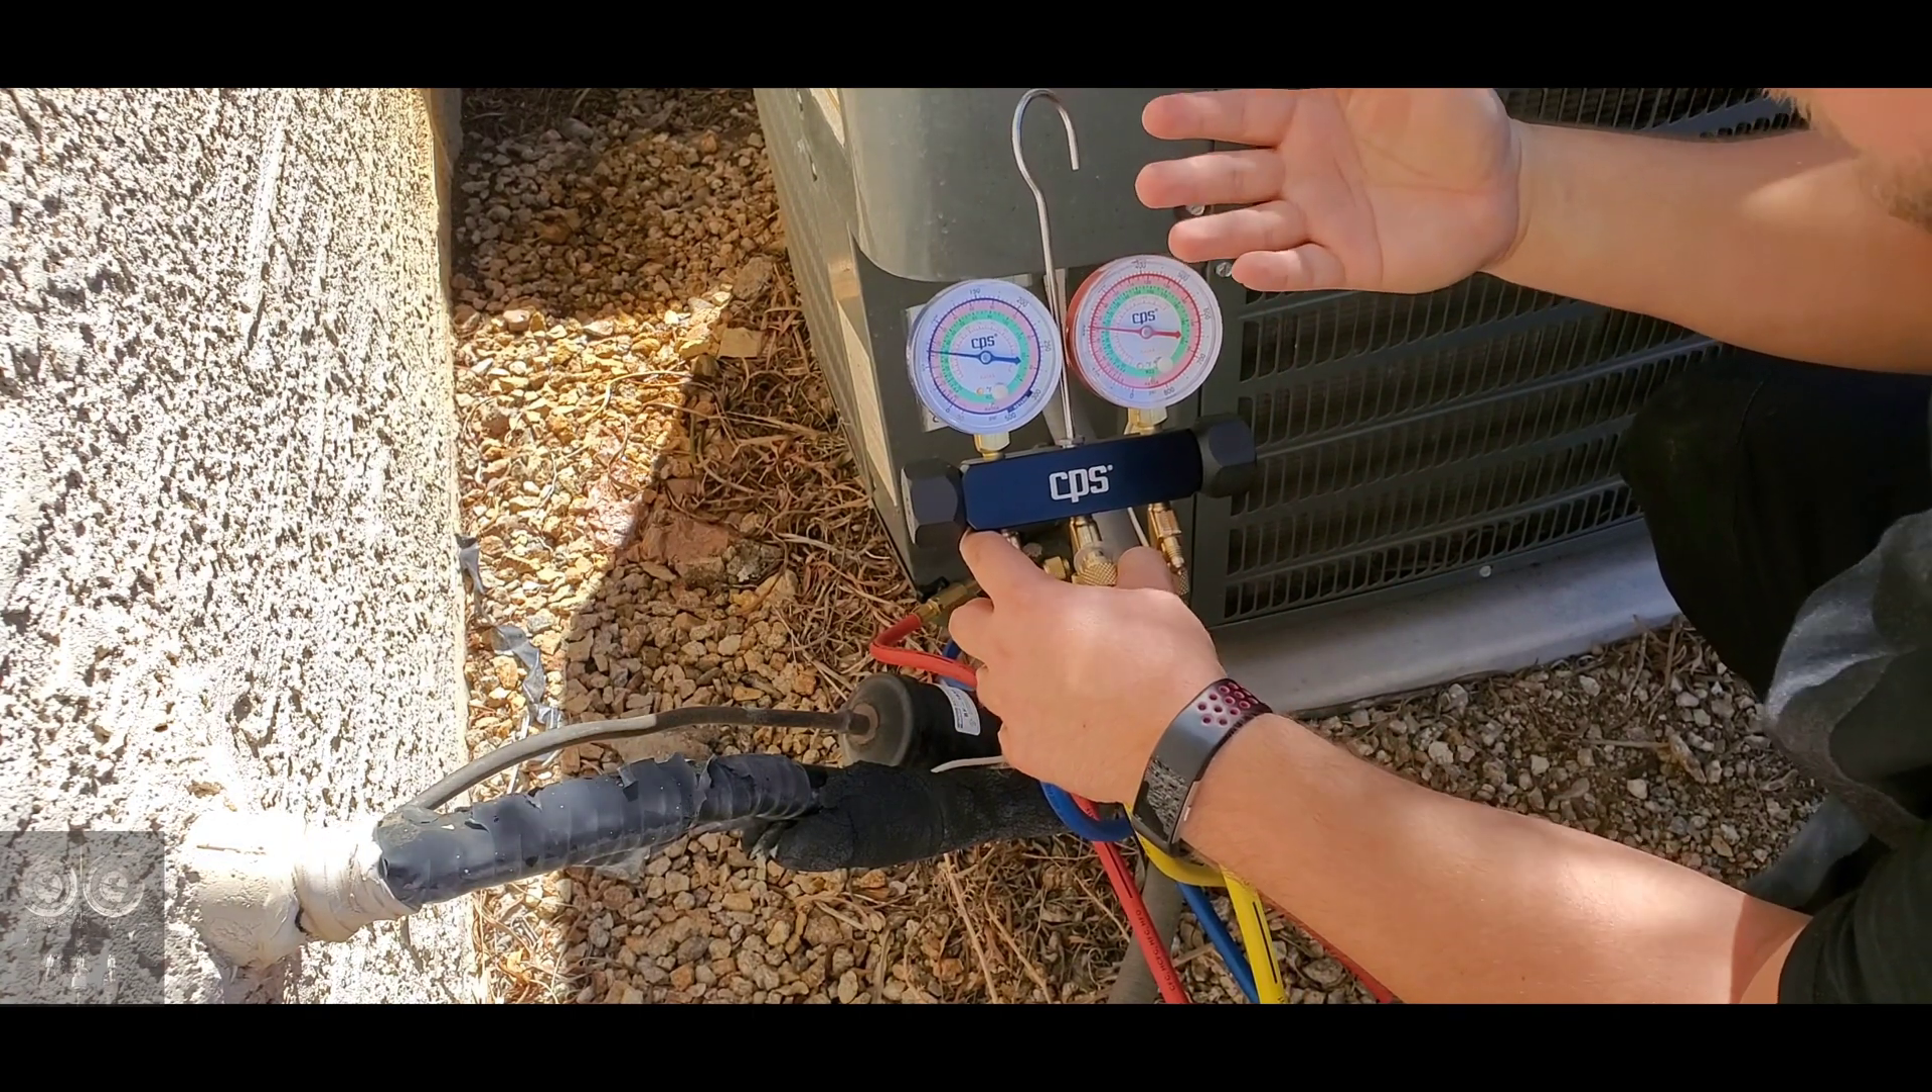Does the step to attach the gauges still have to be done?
No.